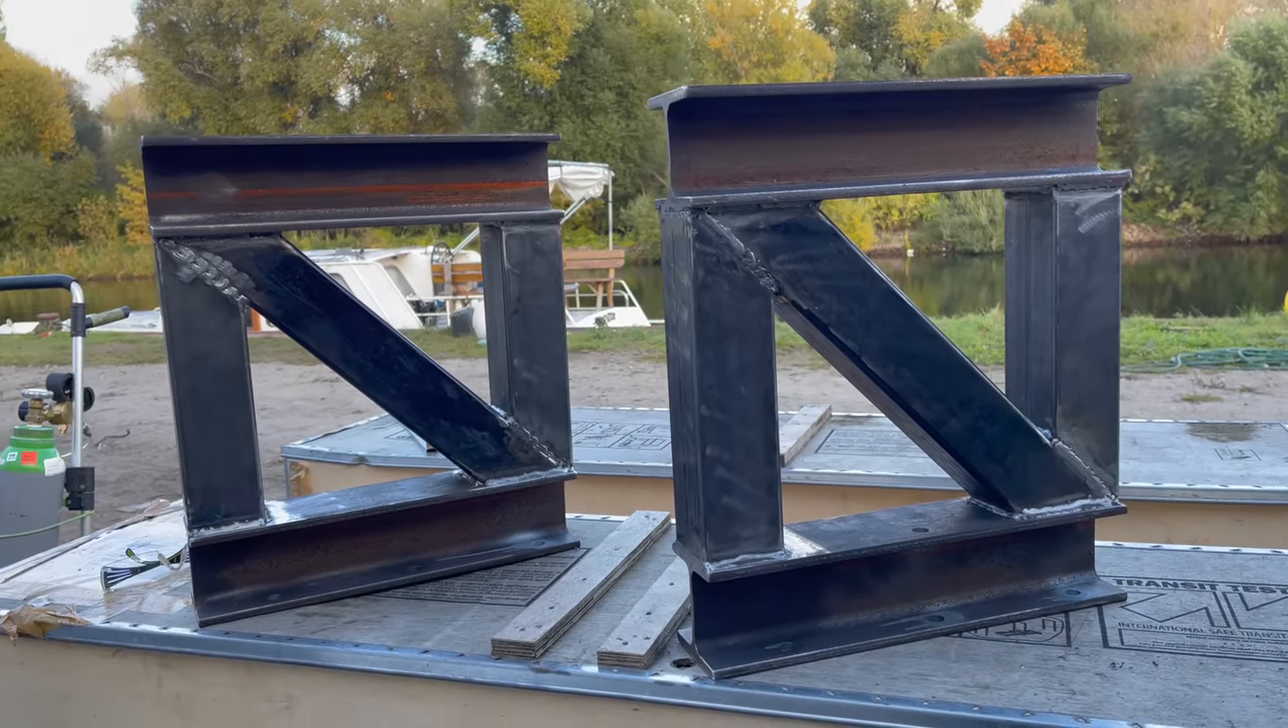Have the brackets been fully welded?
Yes.